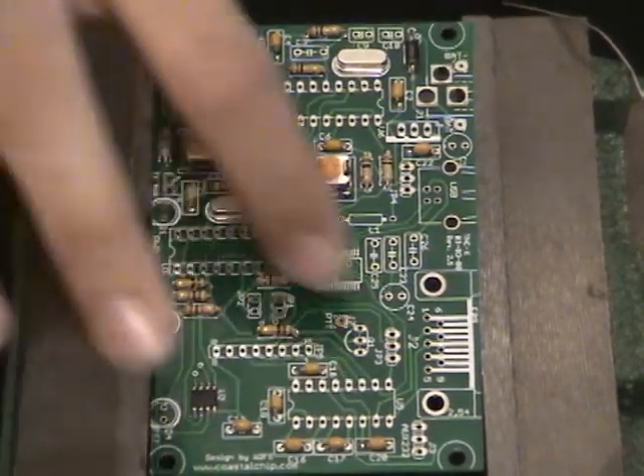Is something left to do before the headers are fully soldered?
Yes.